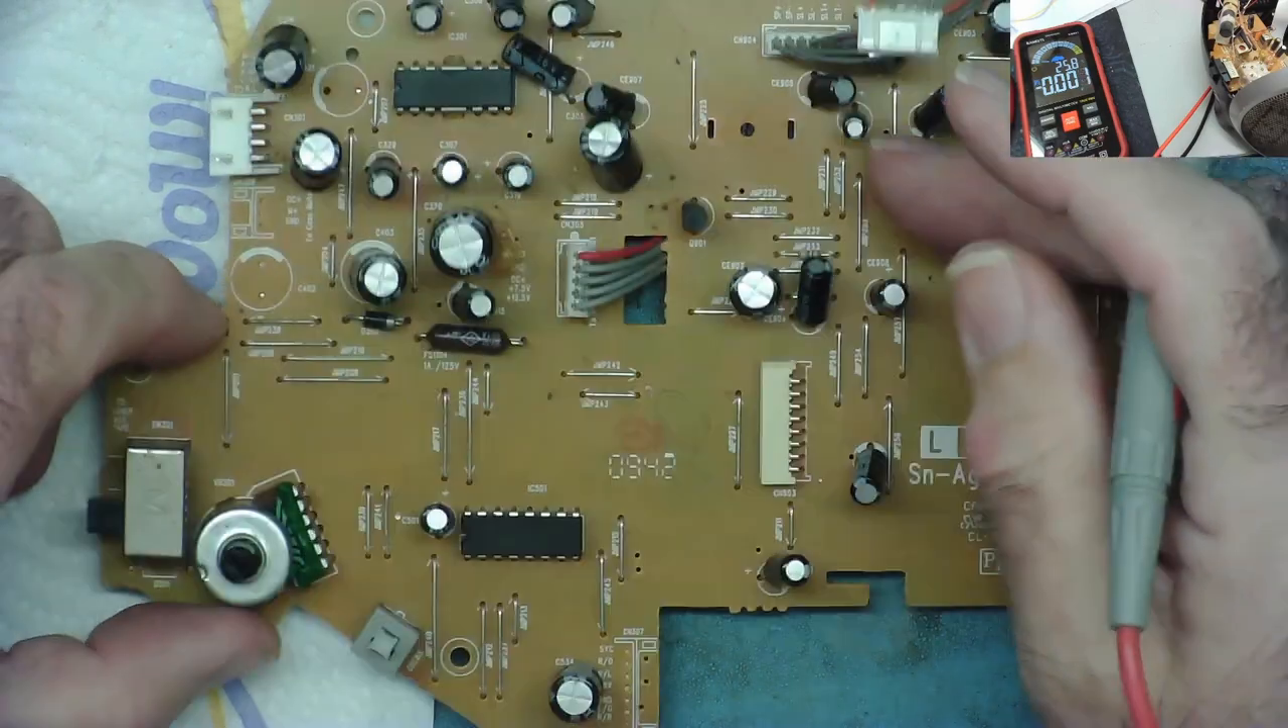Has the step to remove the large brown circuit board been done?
Yes.